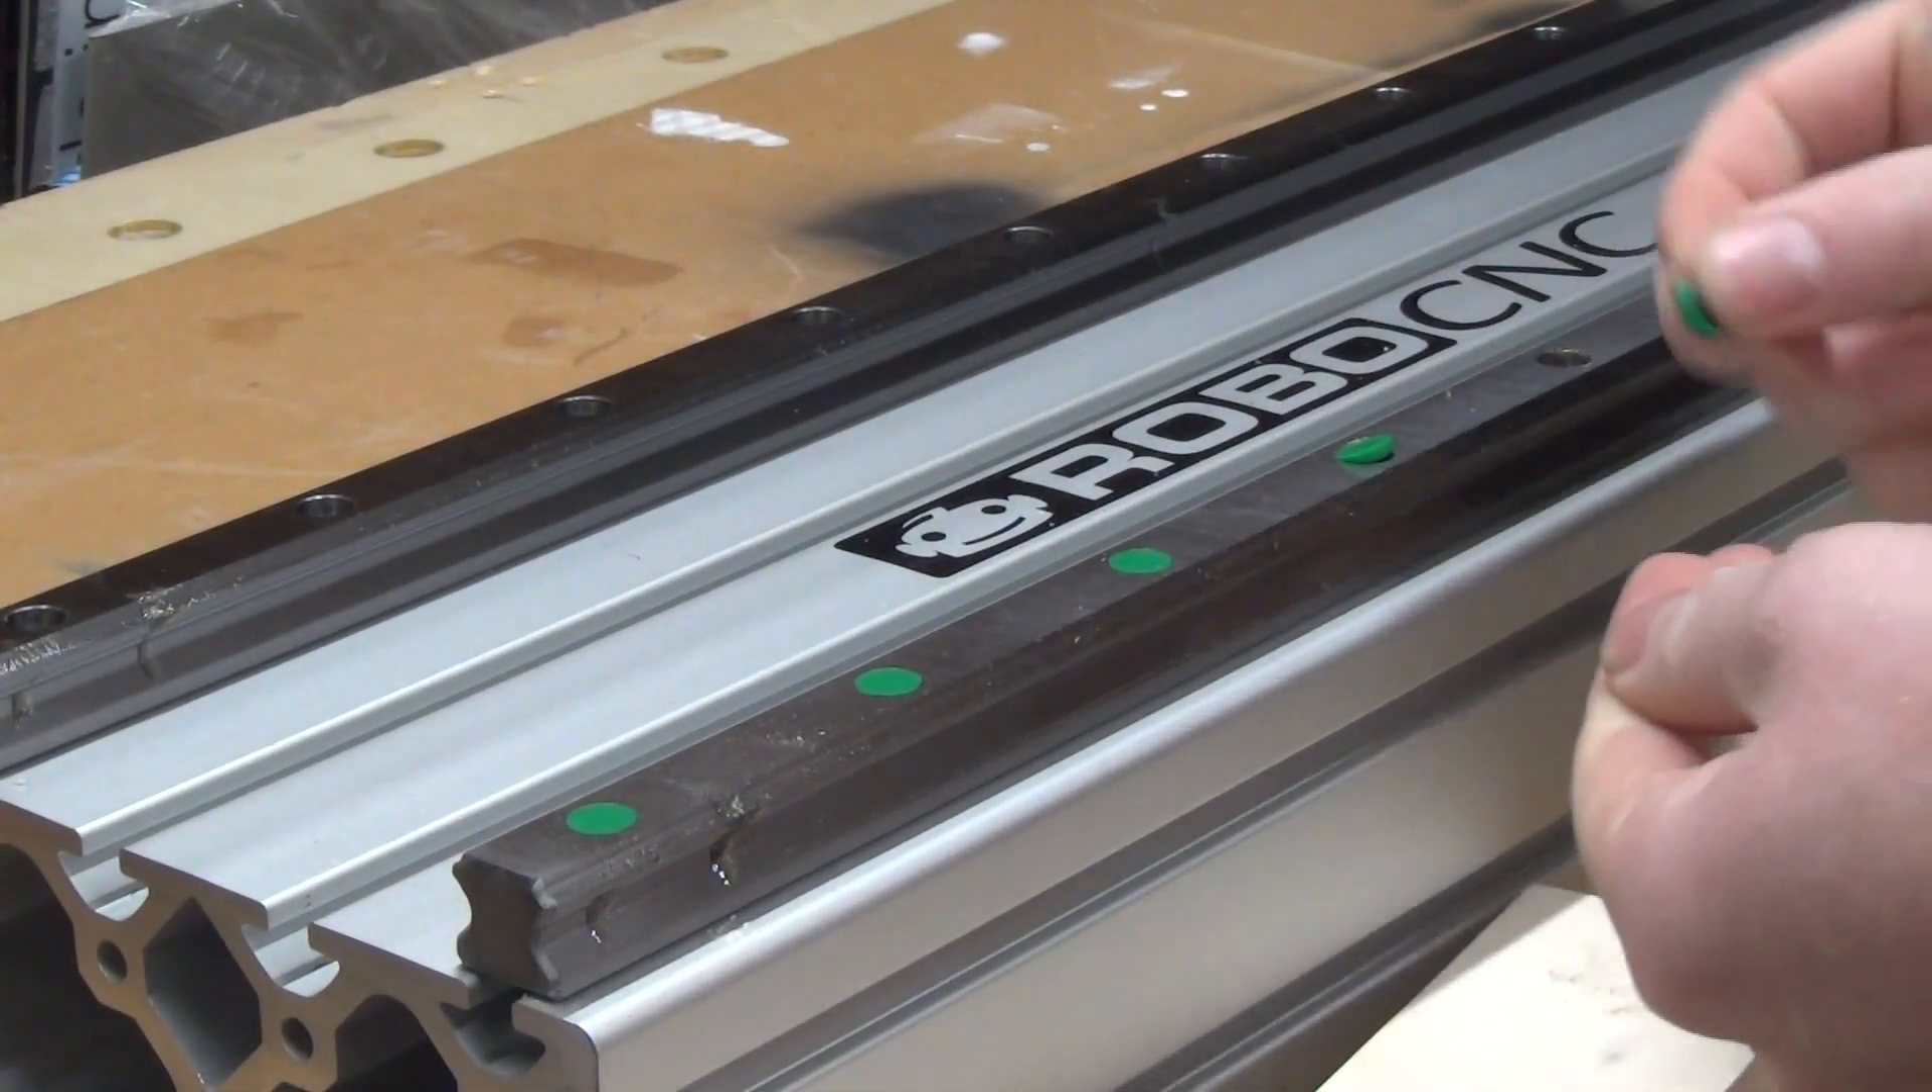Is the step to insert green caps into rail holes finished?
No.